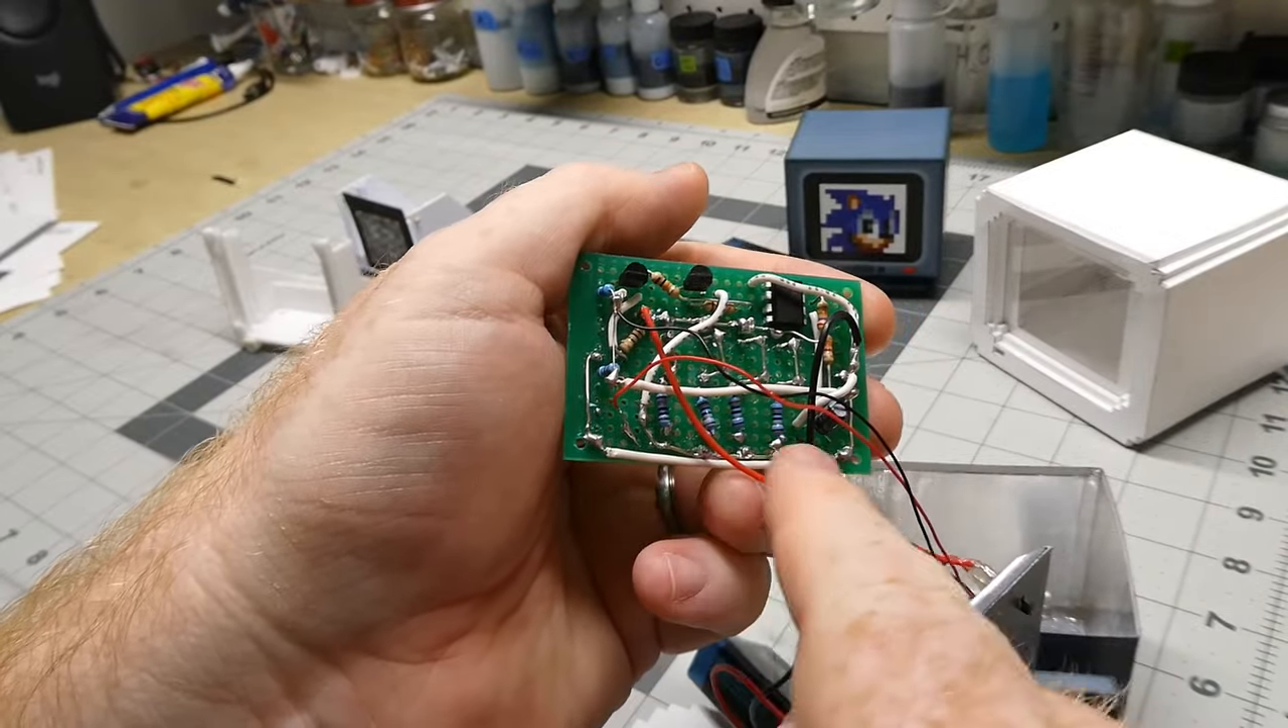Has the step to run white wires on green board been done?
Yes.